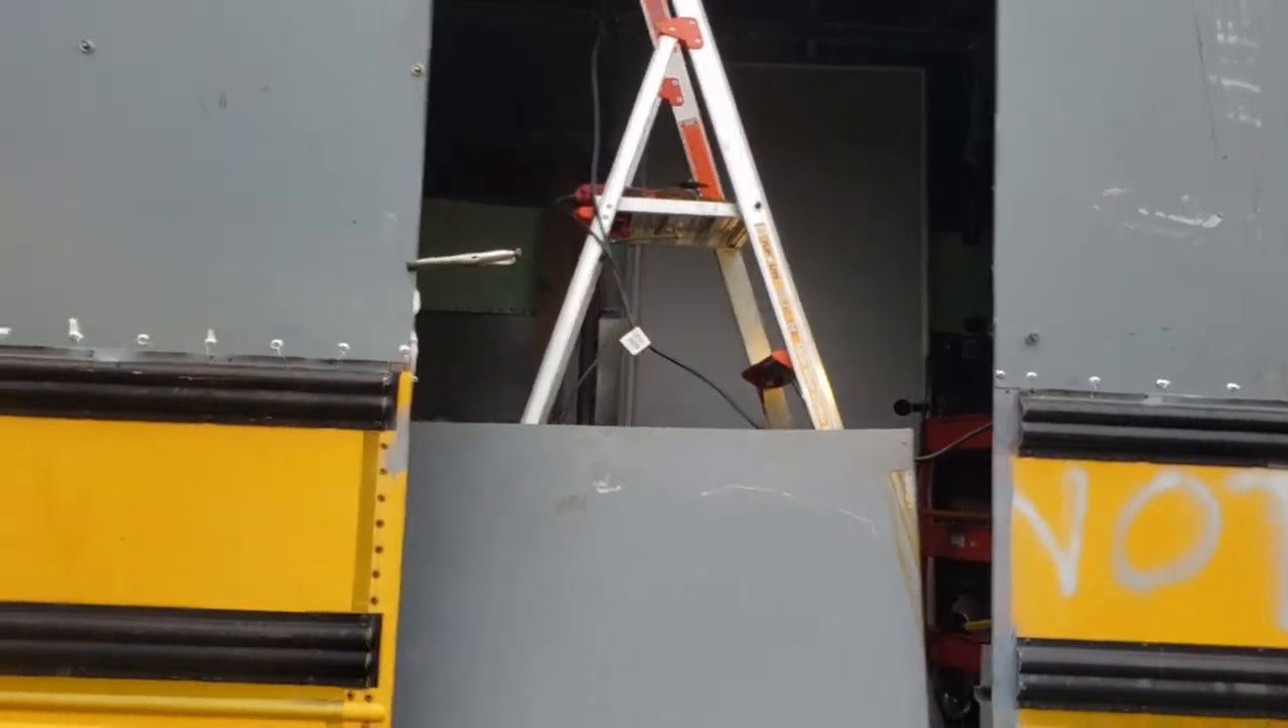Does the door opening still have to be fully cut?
No.